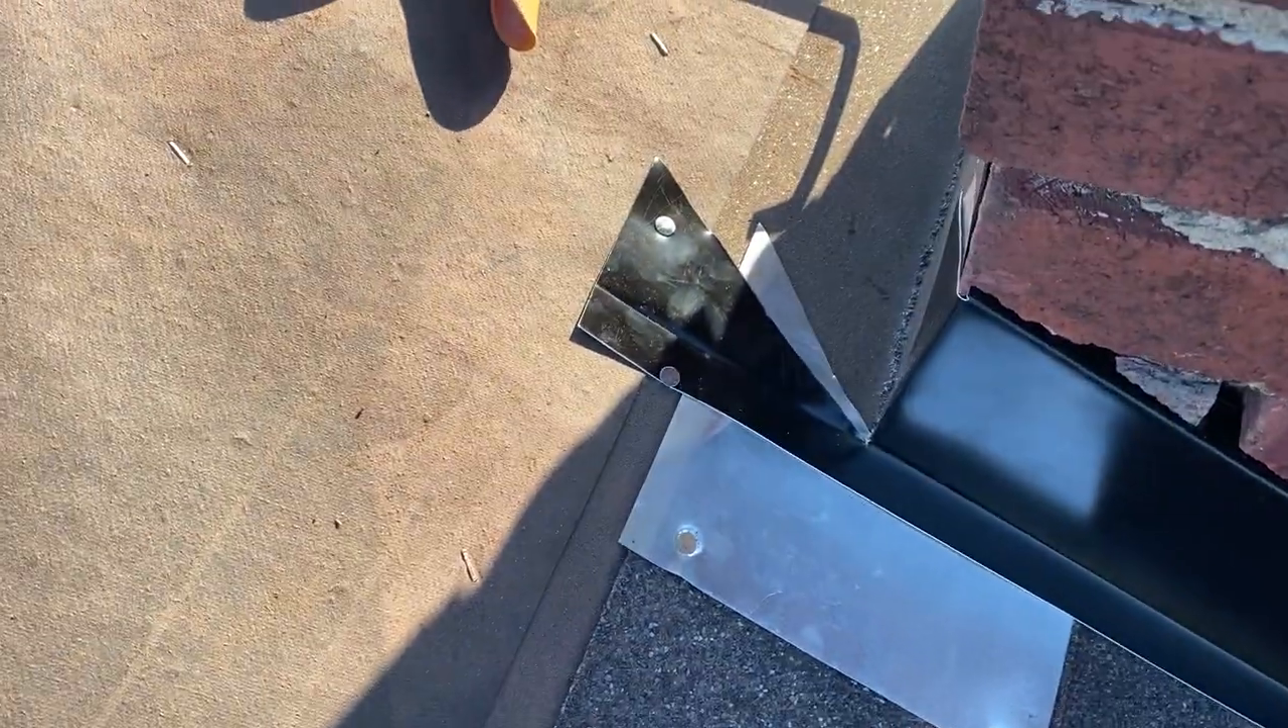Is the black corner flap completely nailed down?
Yes.